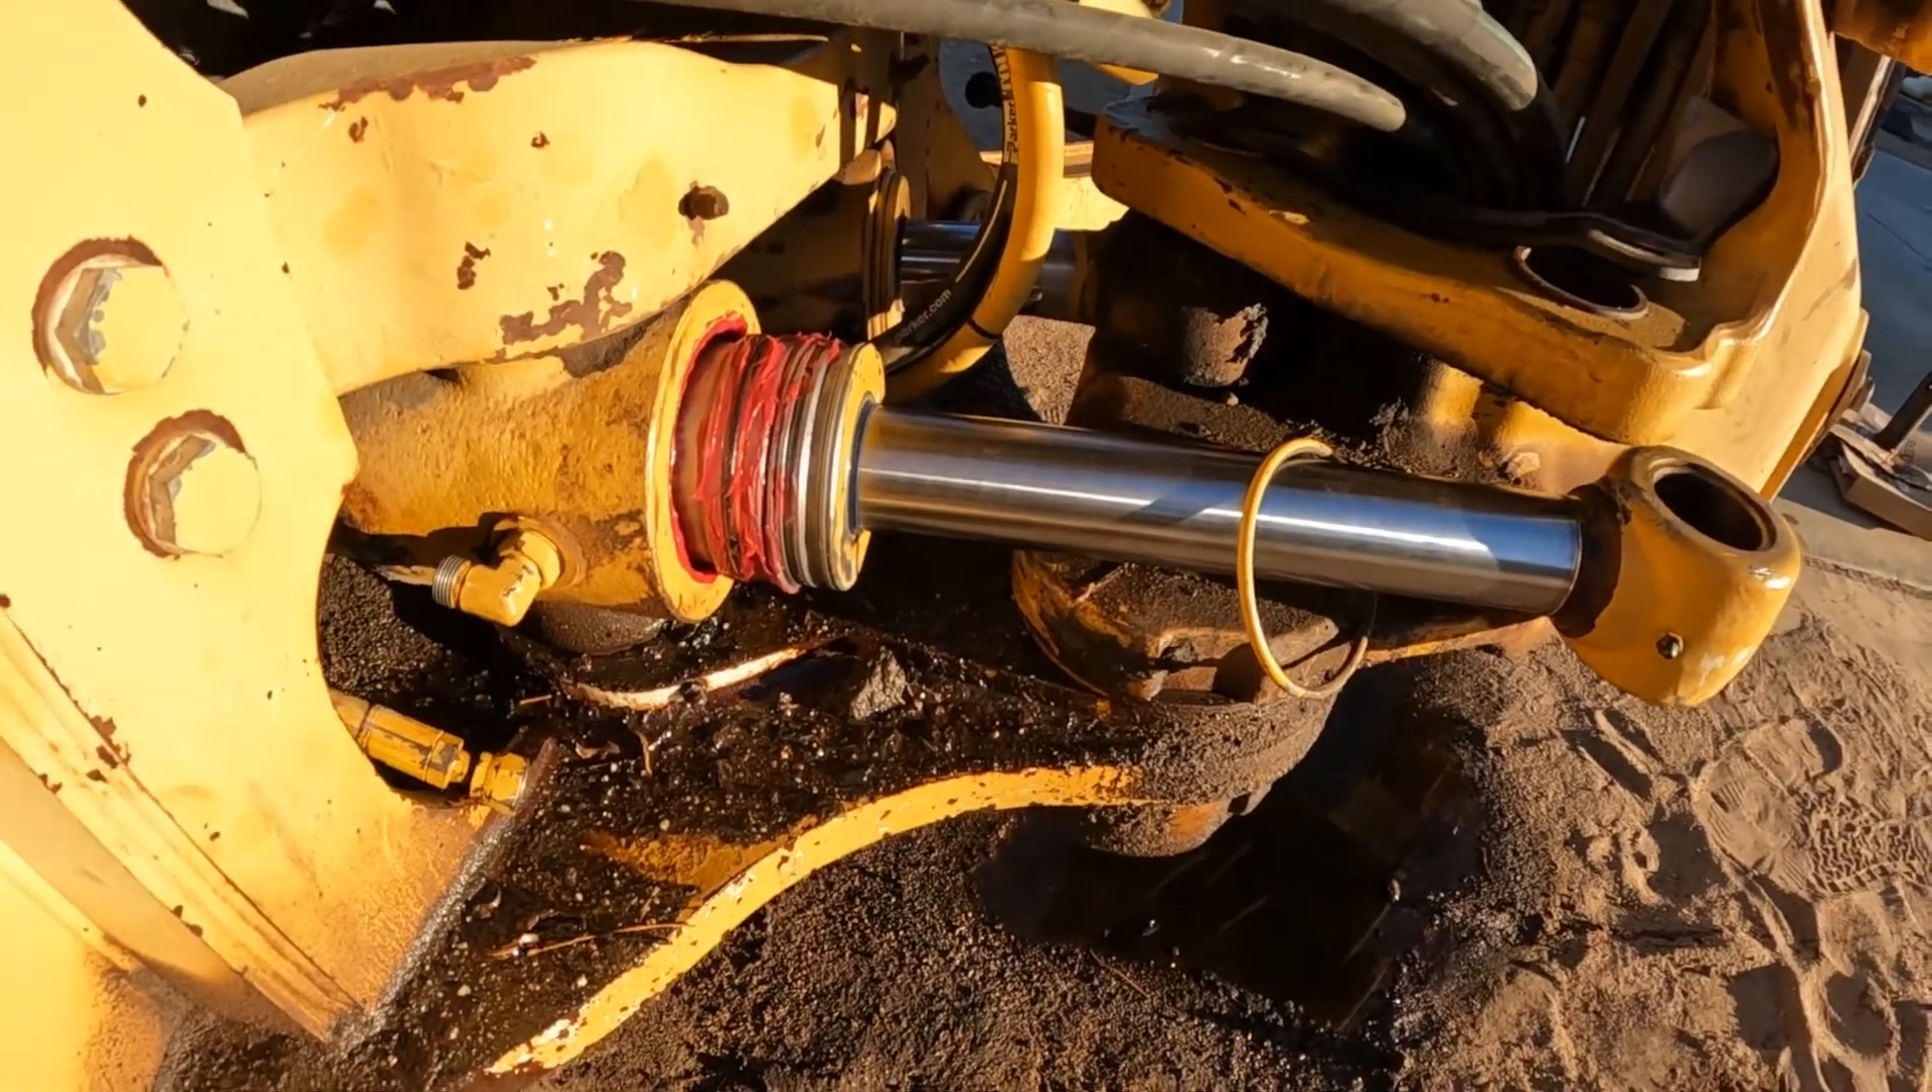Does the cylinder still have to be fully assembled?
Yes.